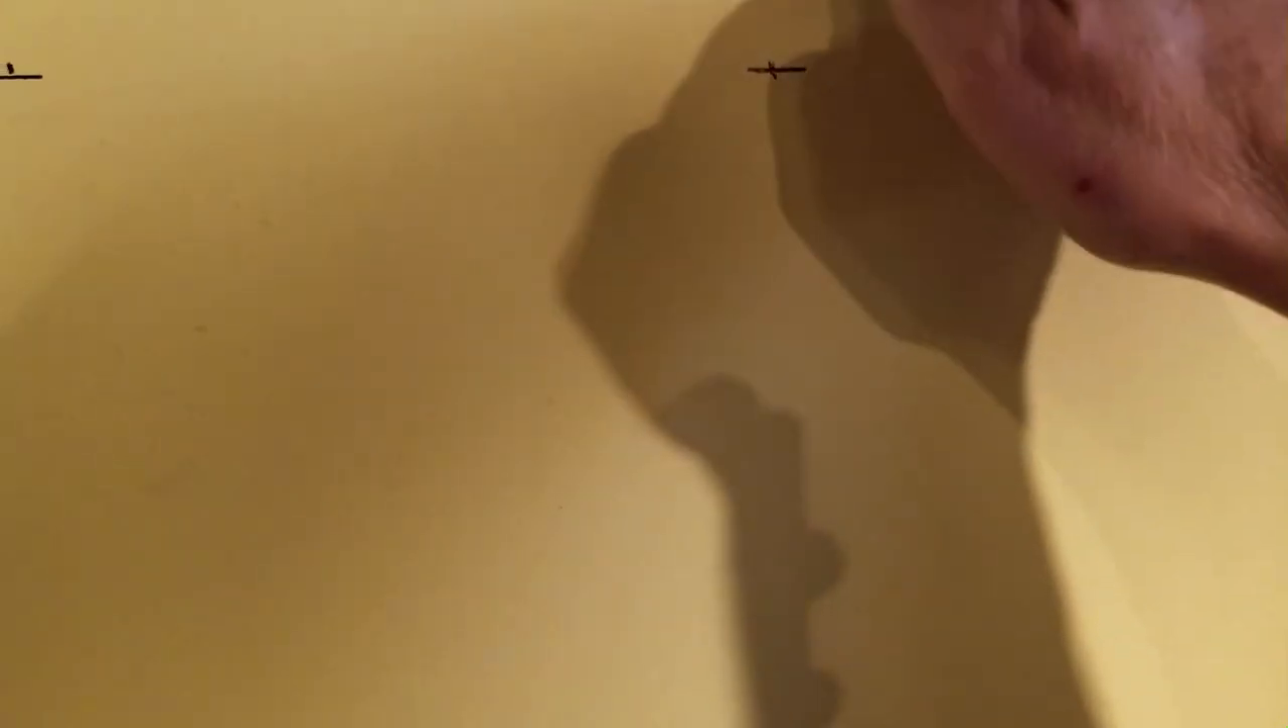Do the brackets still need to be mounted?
Yes.